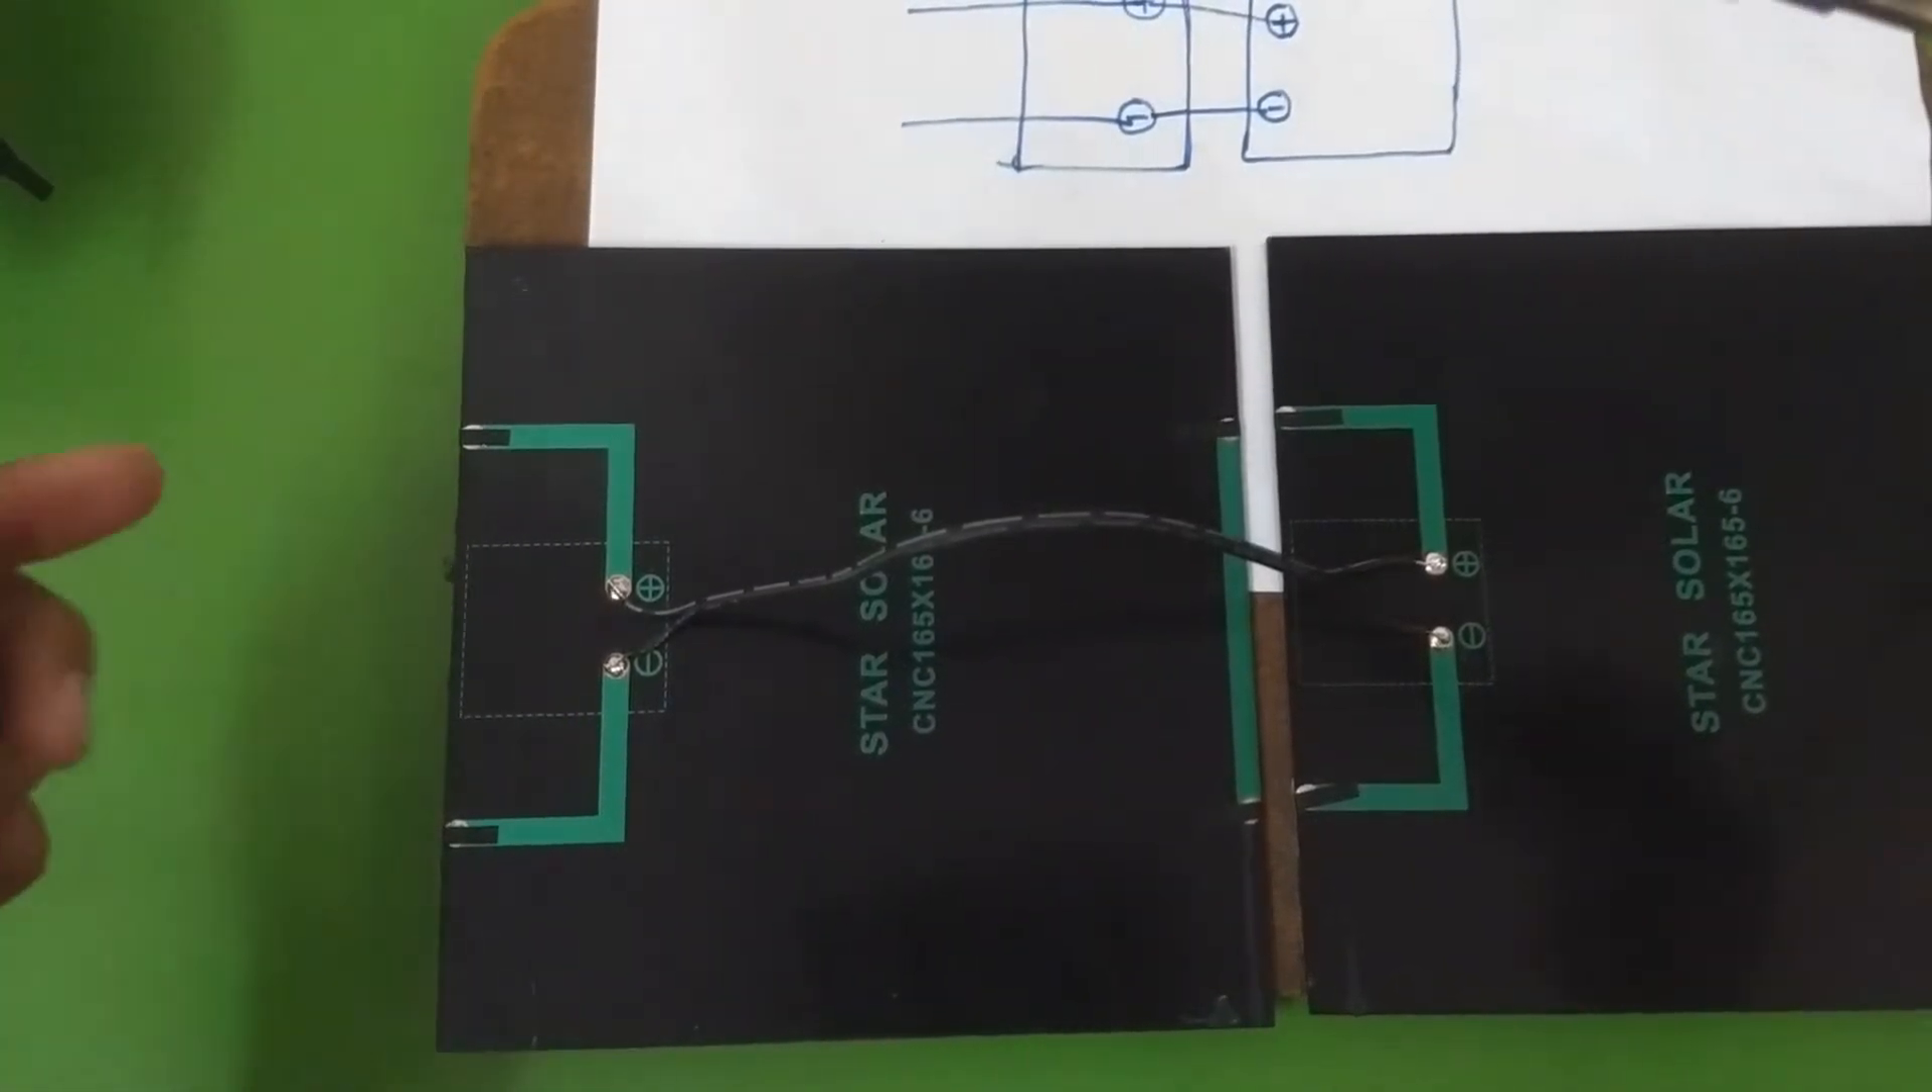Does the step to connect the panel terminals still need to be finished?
No.